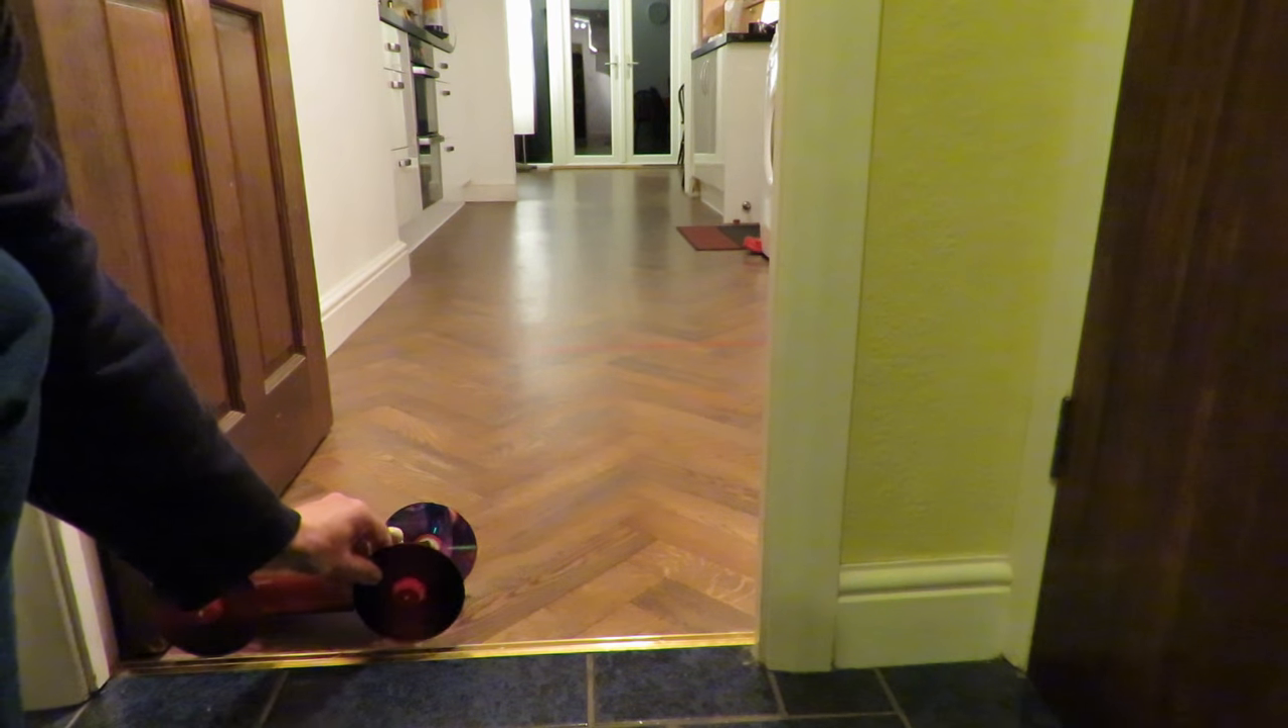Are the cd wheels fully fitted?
Yes.